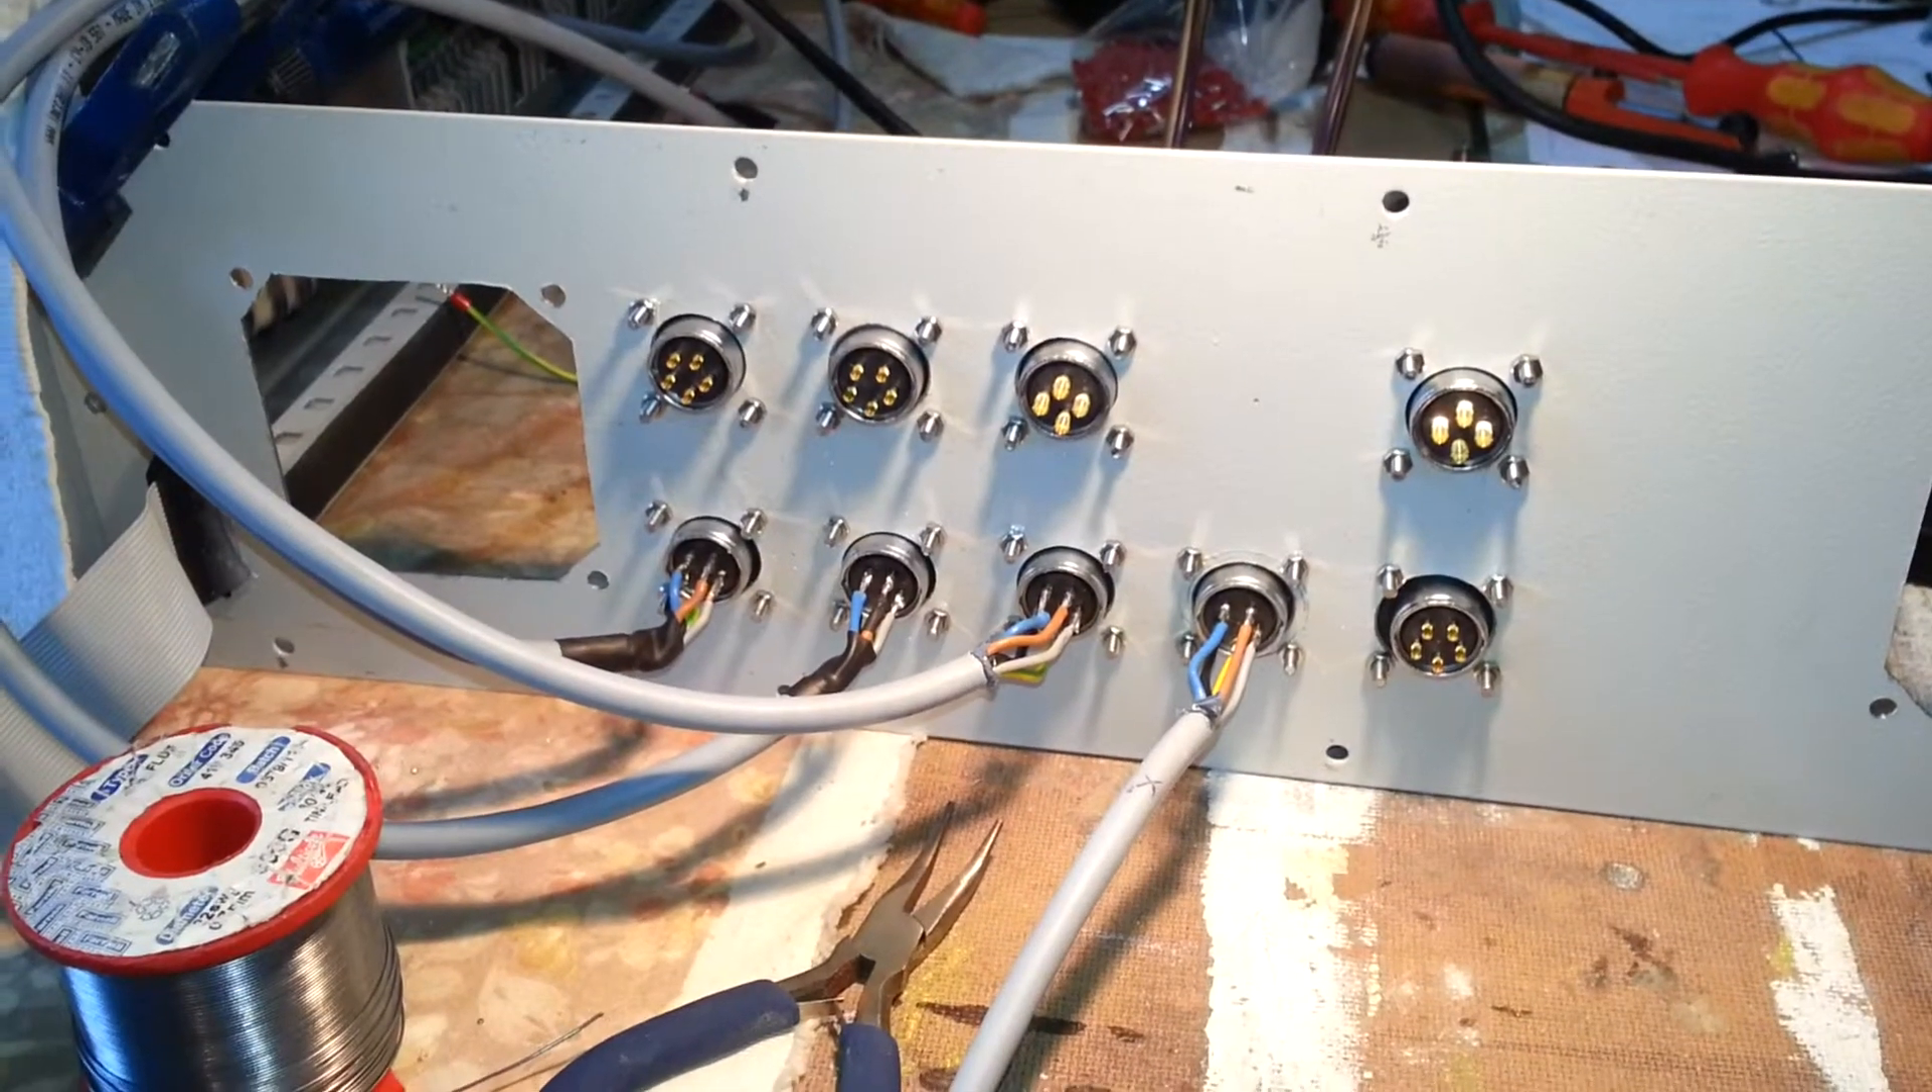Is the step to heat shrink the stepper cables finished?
No.